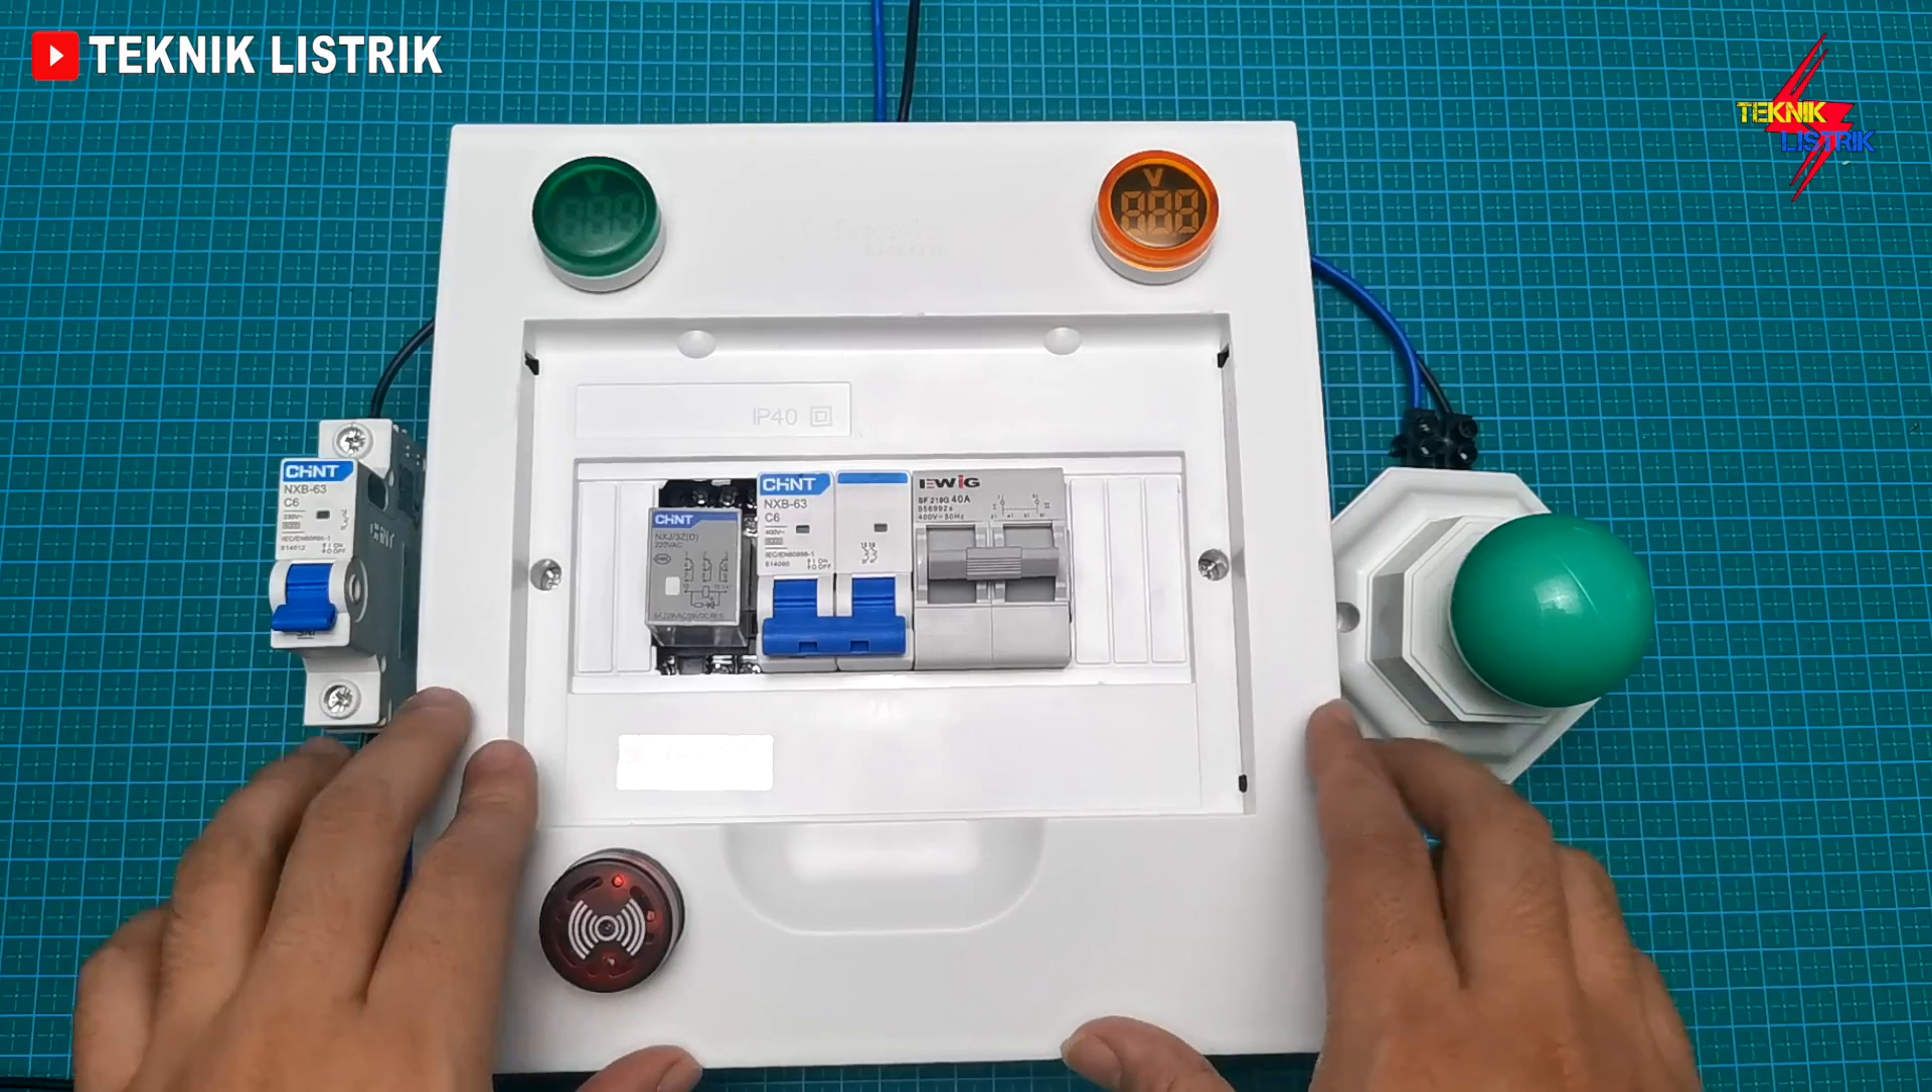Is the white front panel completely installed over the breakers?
Yes.